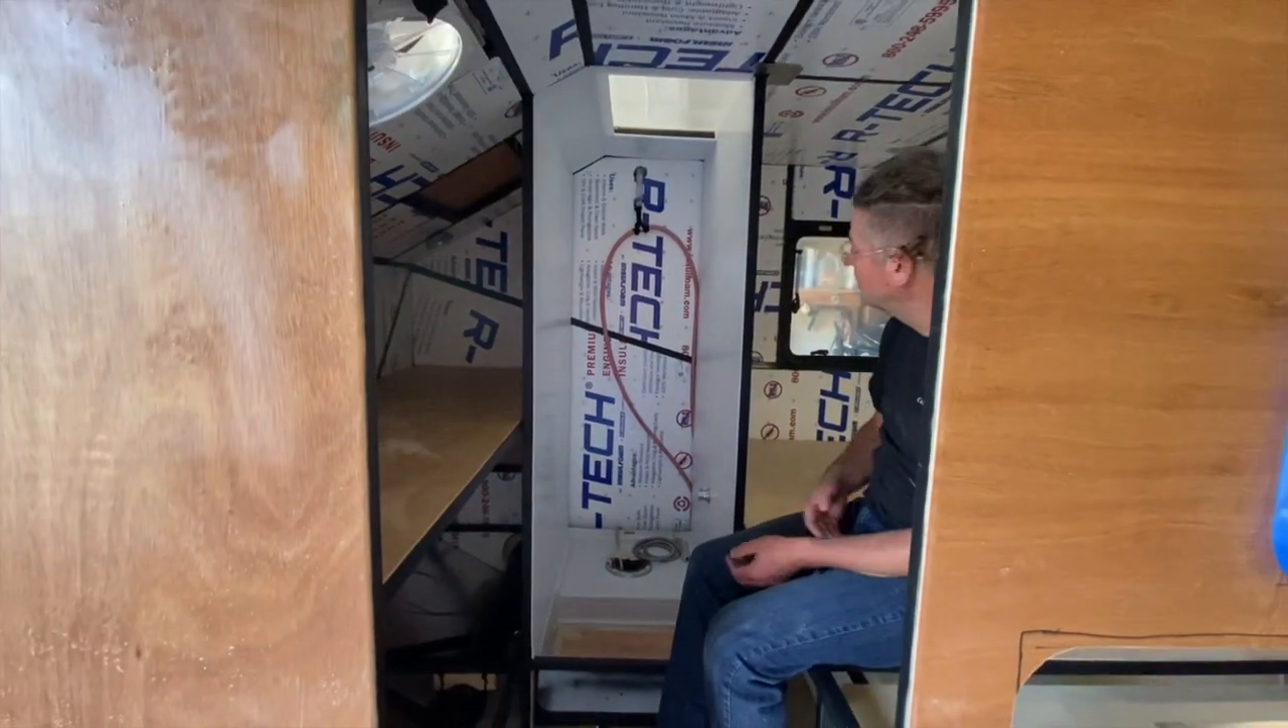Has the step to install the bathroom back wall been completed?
No.